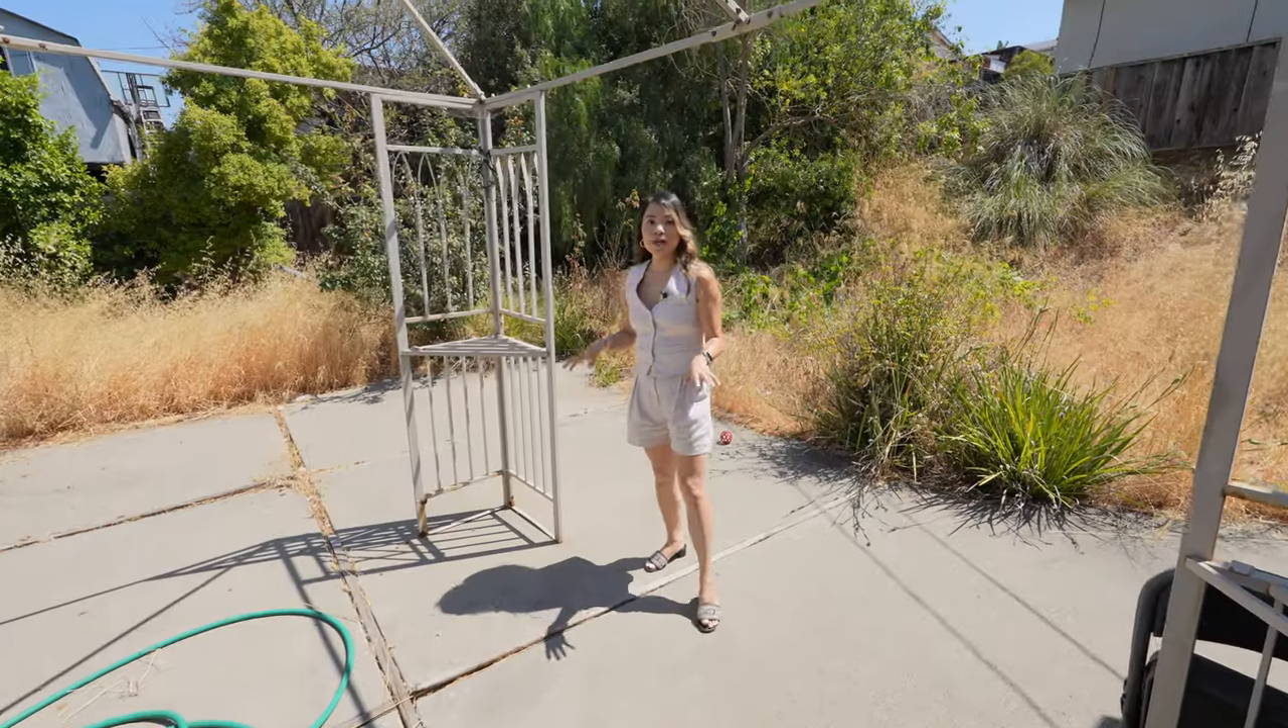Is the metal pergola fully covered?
No.